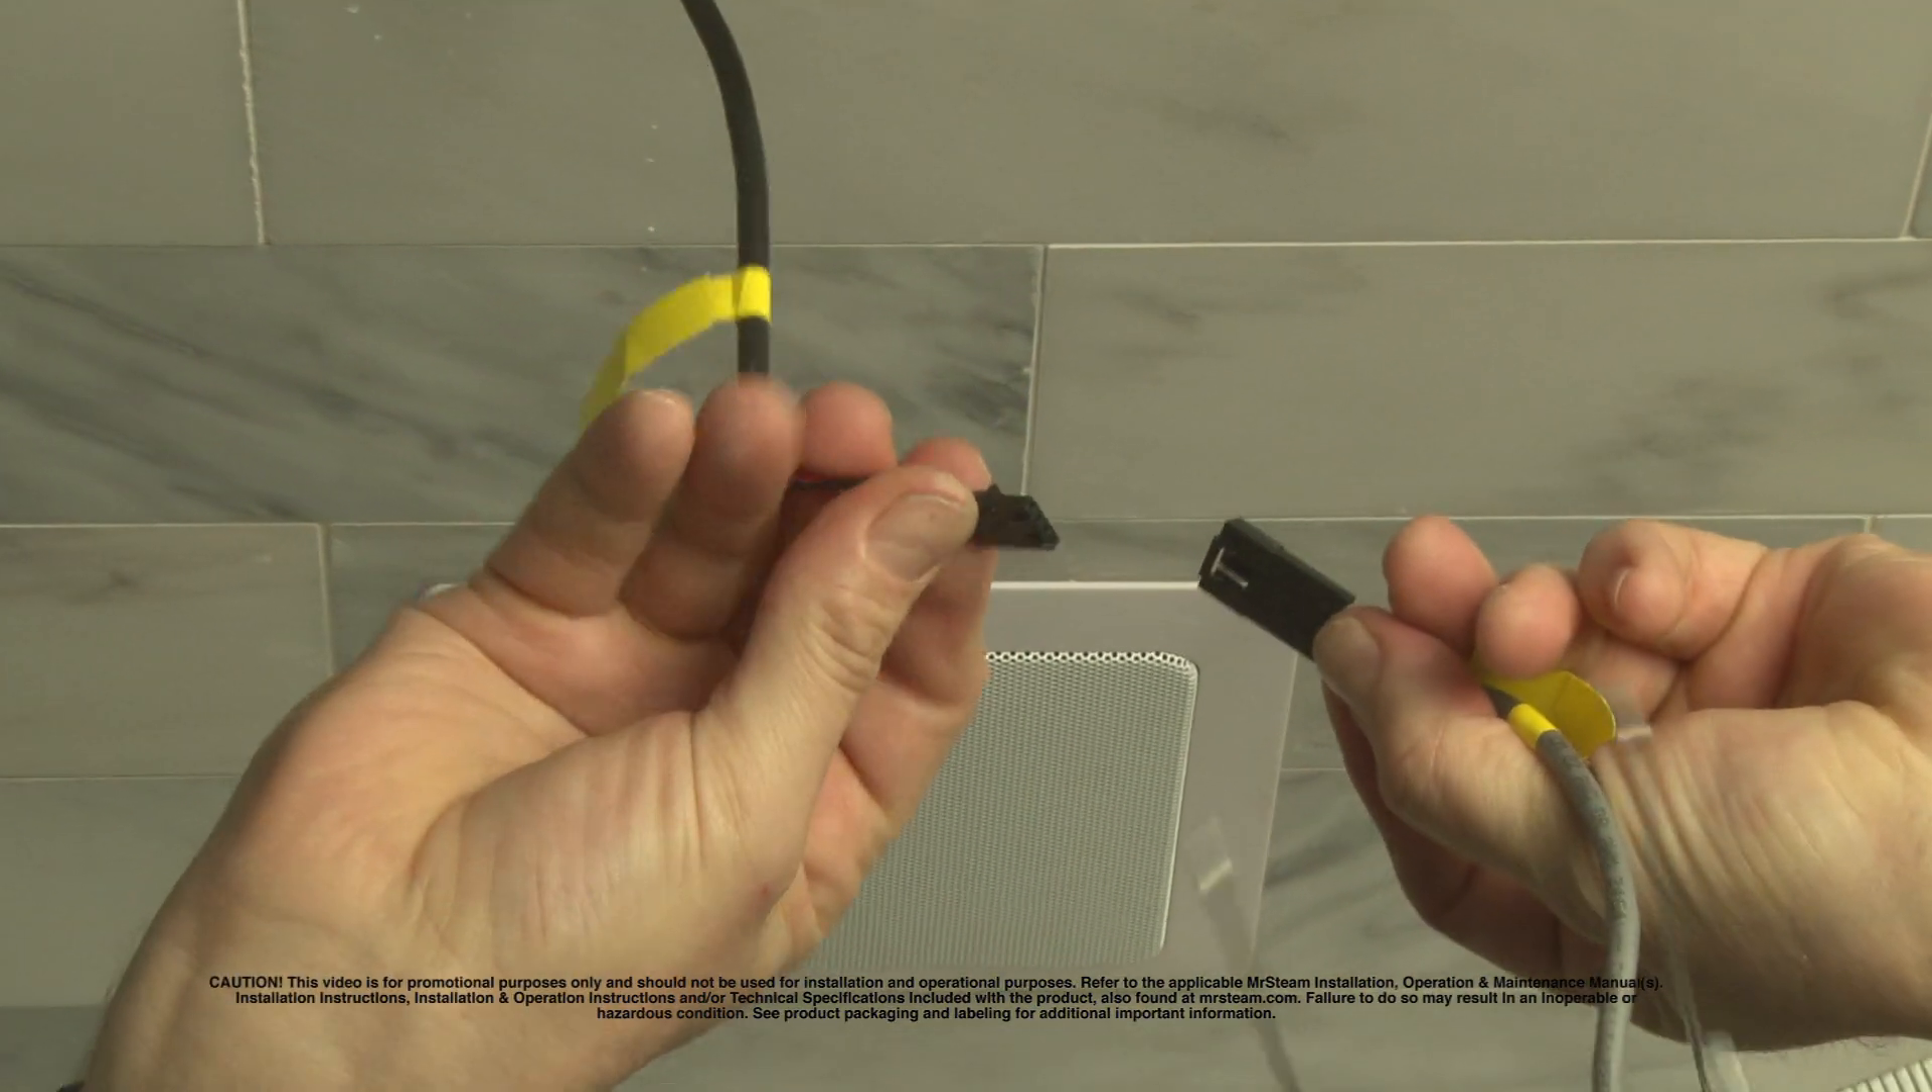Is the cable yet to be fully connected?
Yes.